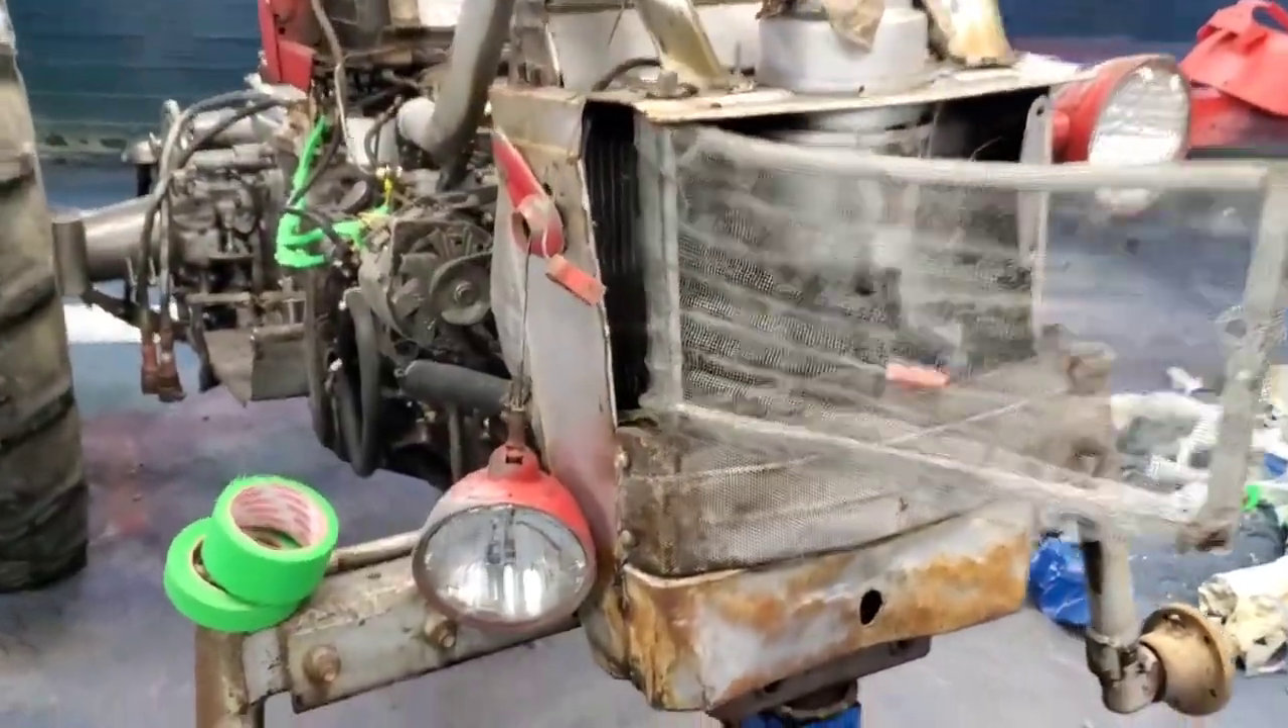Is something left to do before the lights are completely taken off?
Yes.